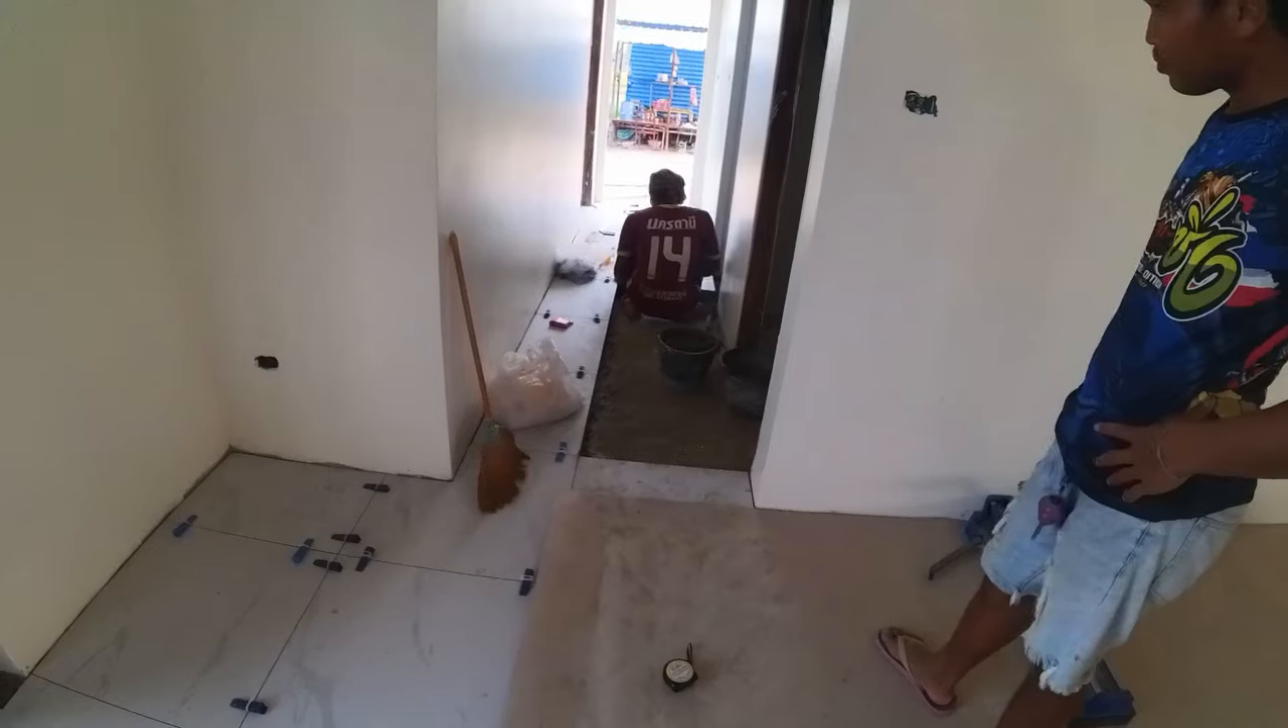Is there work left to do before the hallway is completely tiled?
Yes.